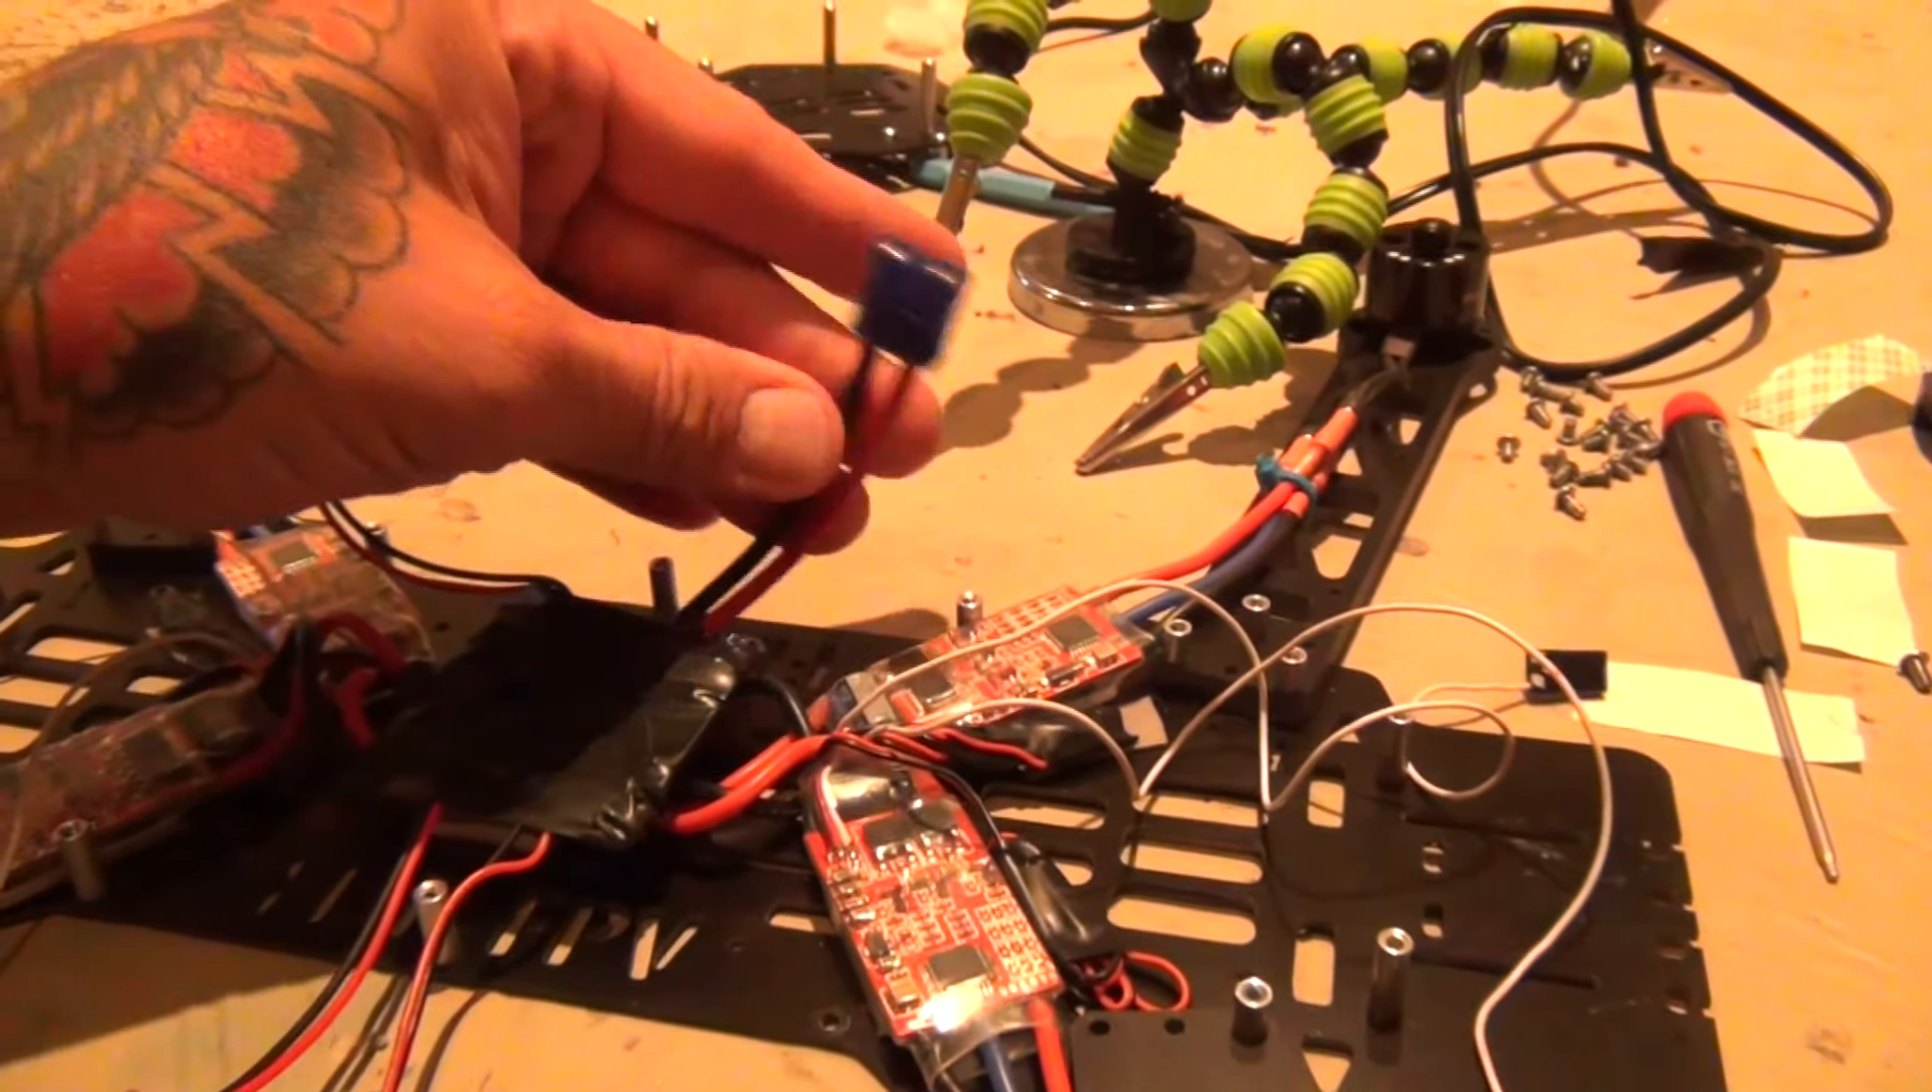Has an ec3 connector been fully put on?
Yes.